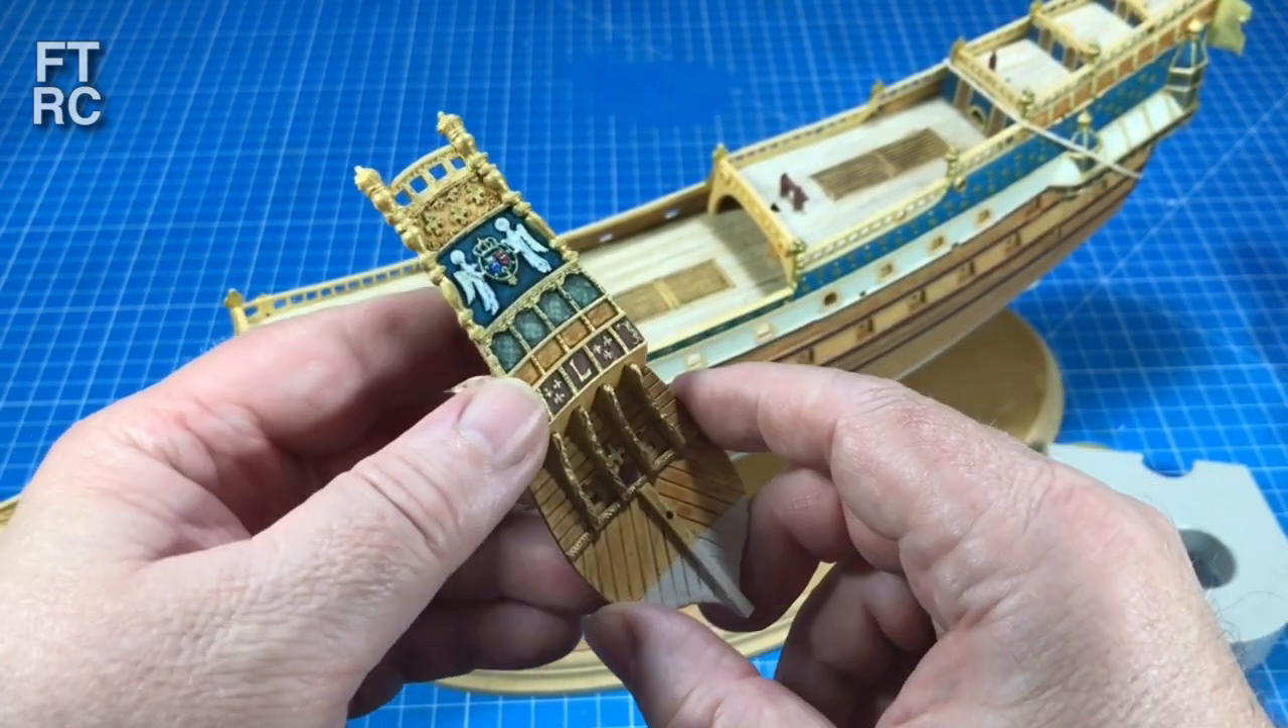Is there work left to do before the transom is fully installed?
Yes.